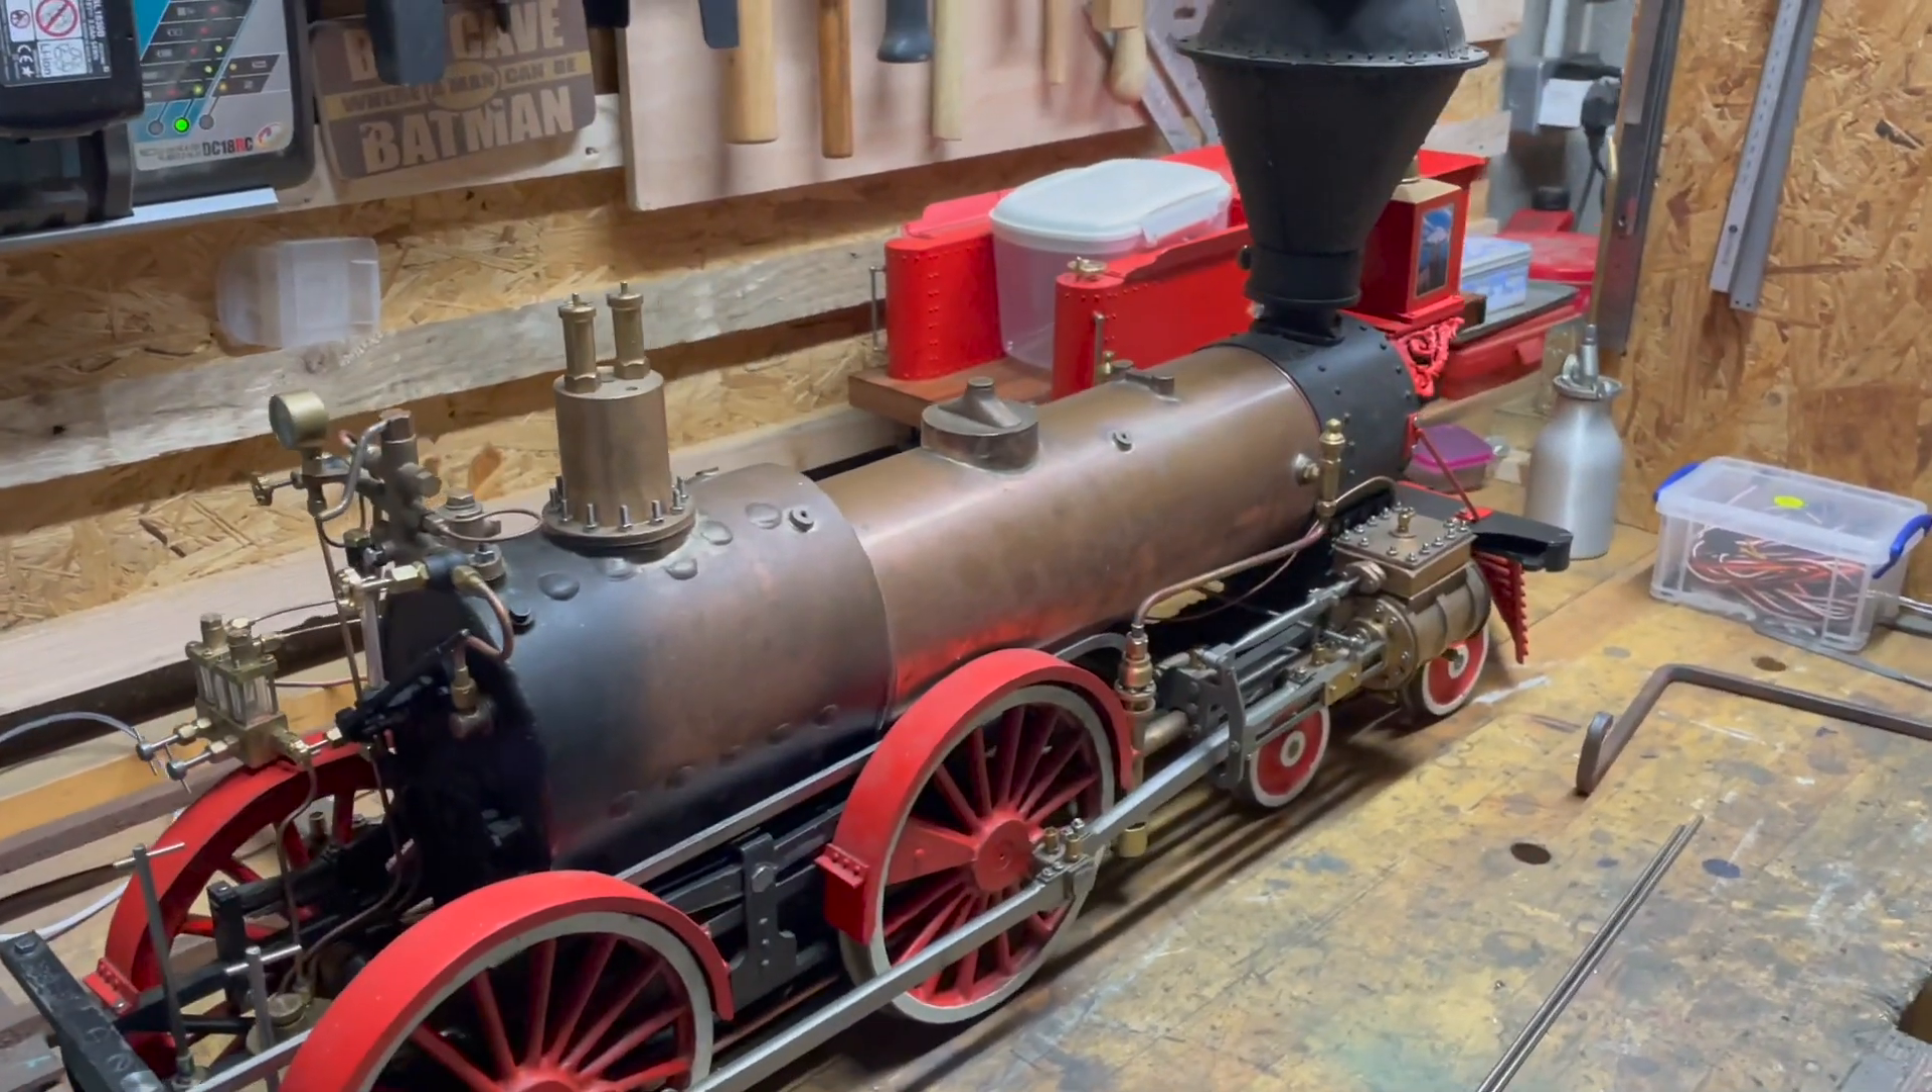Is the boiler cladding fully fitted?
No.